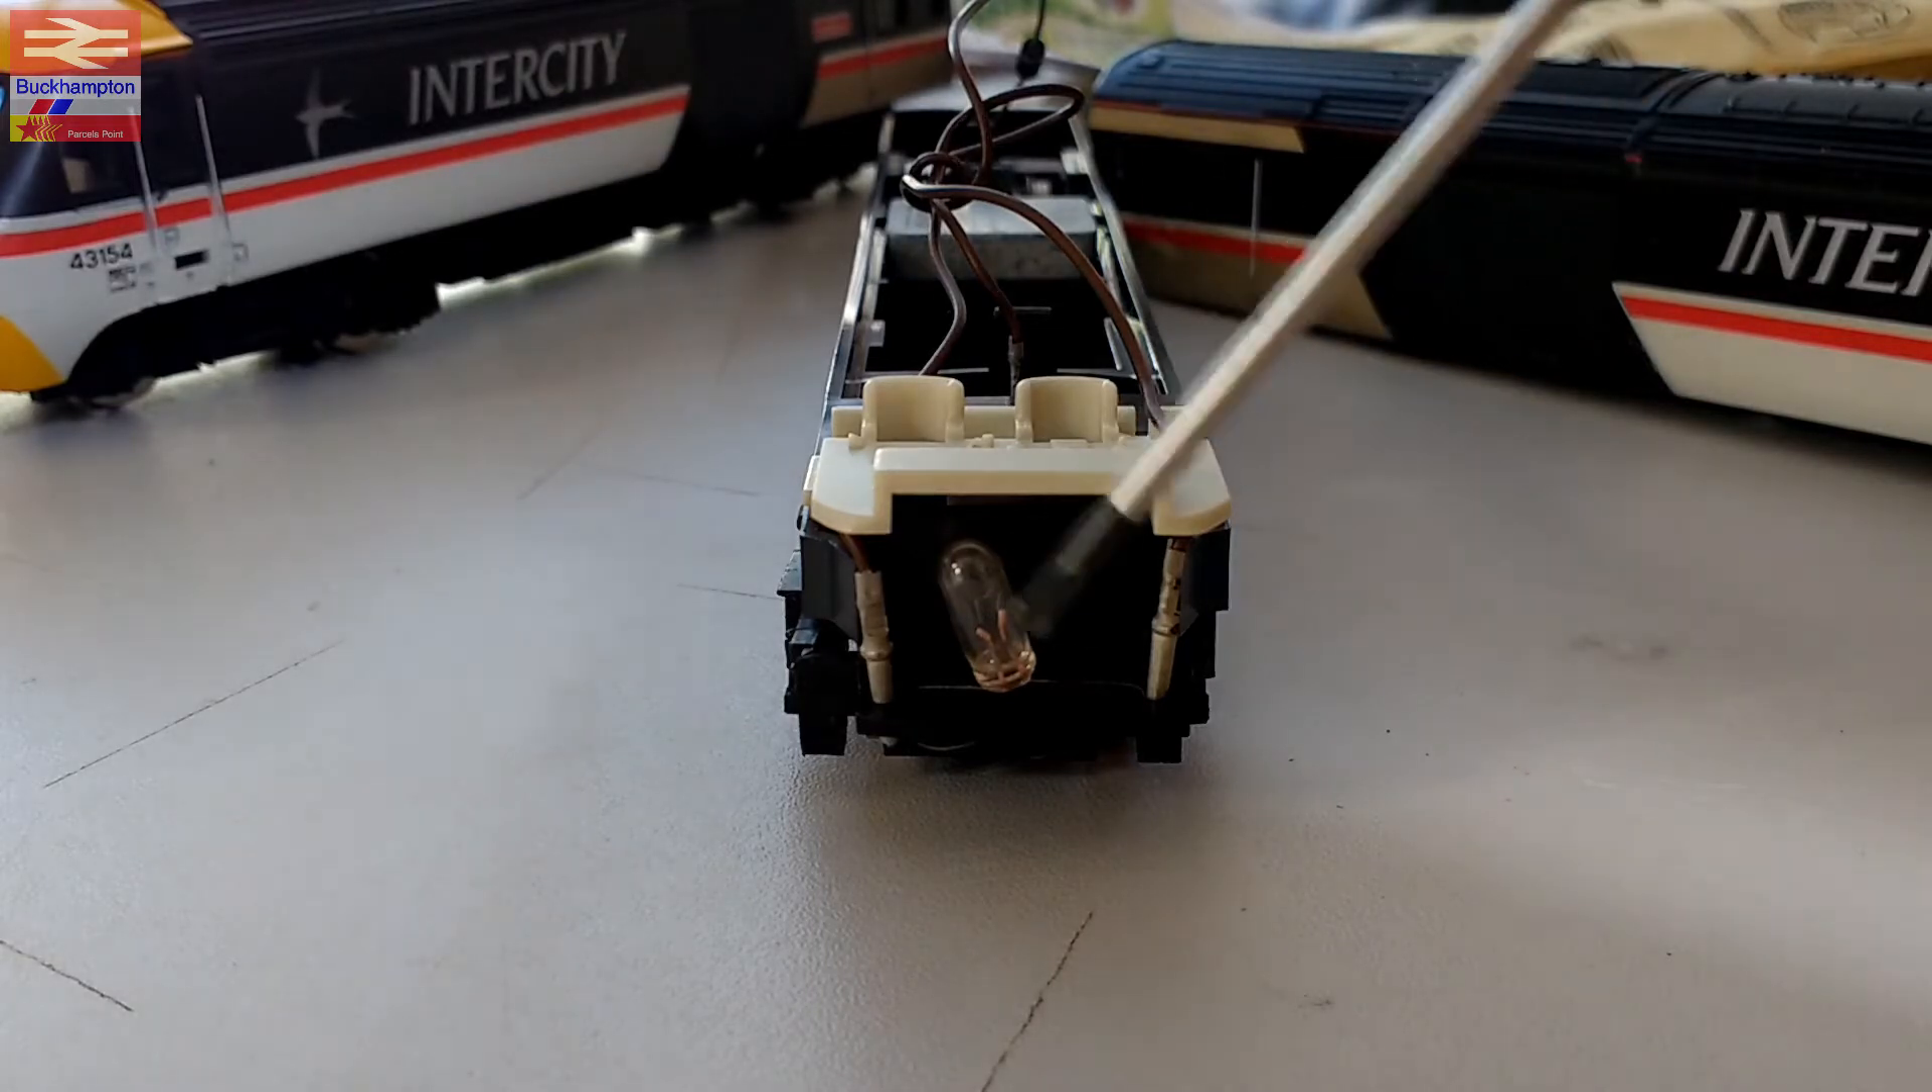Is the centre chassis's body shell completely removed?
Yes.